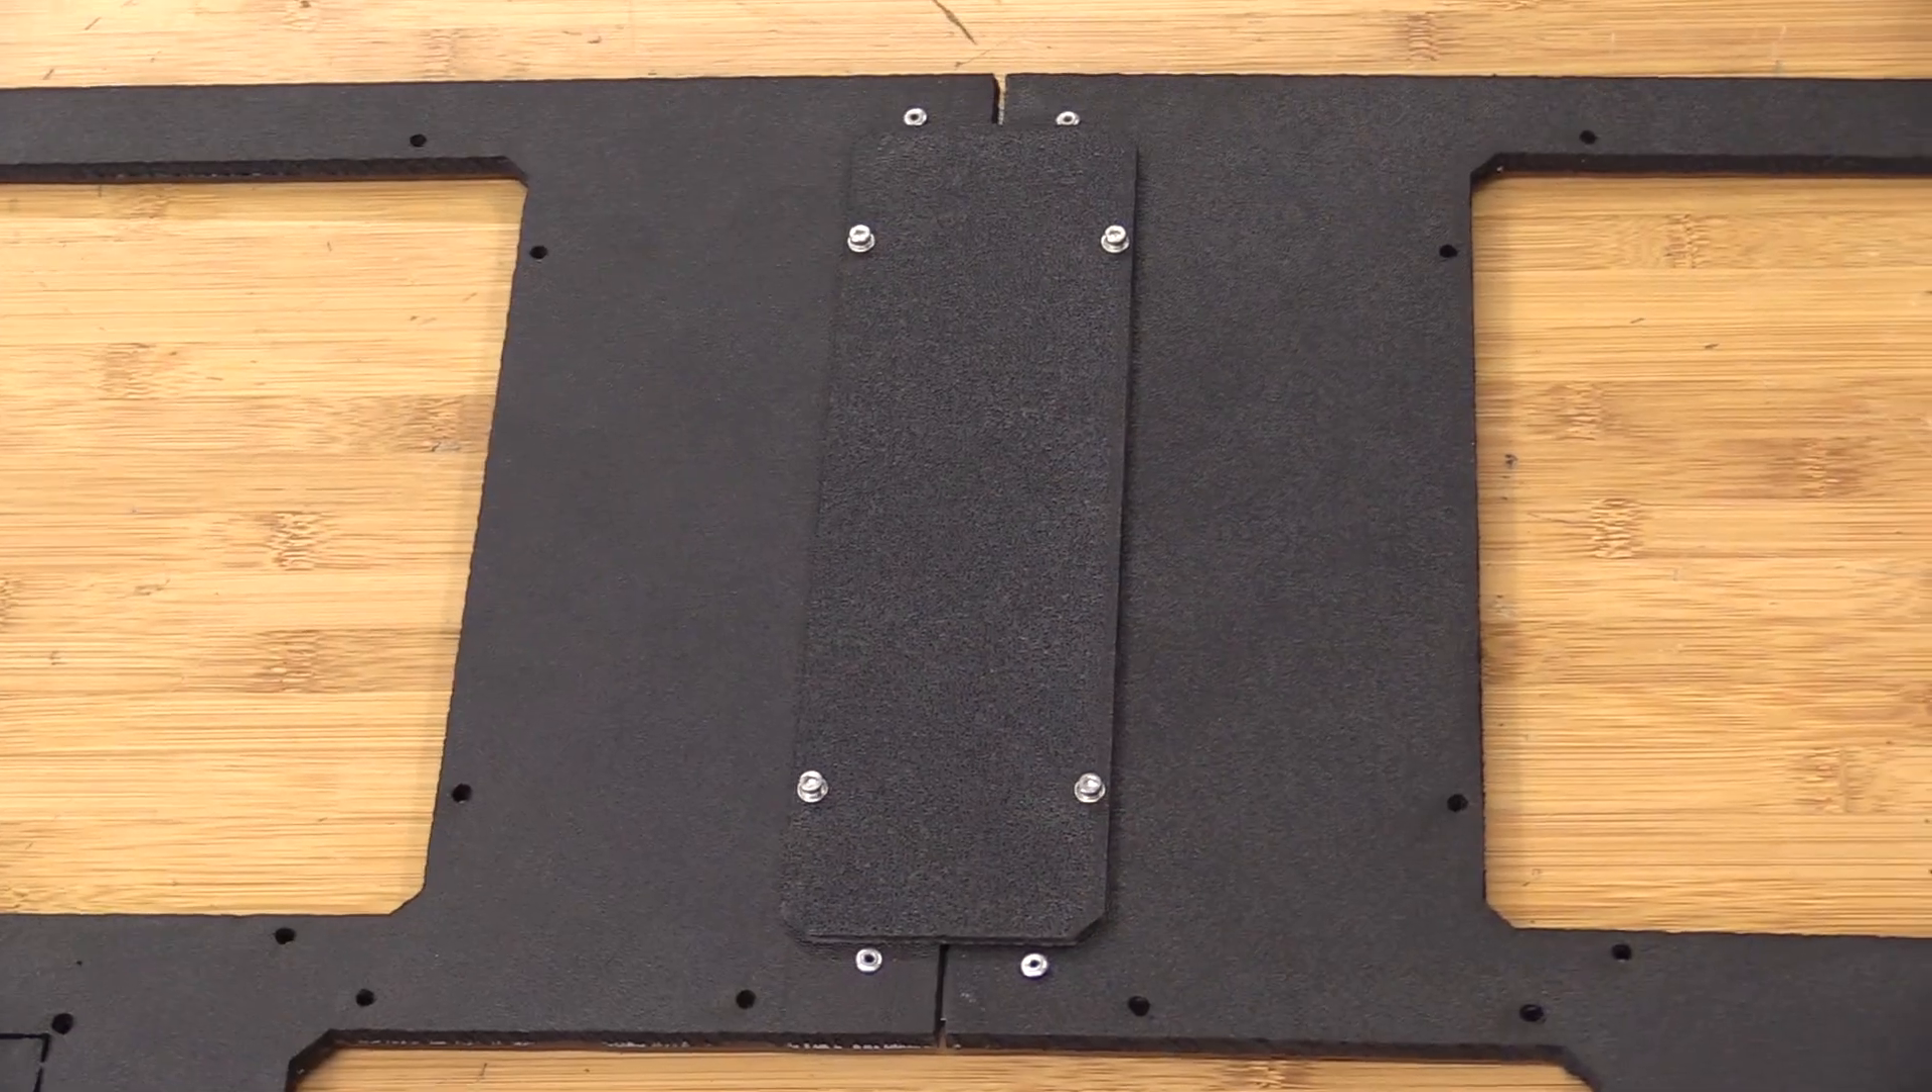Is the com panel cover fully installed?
Yes.